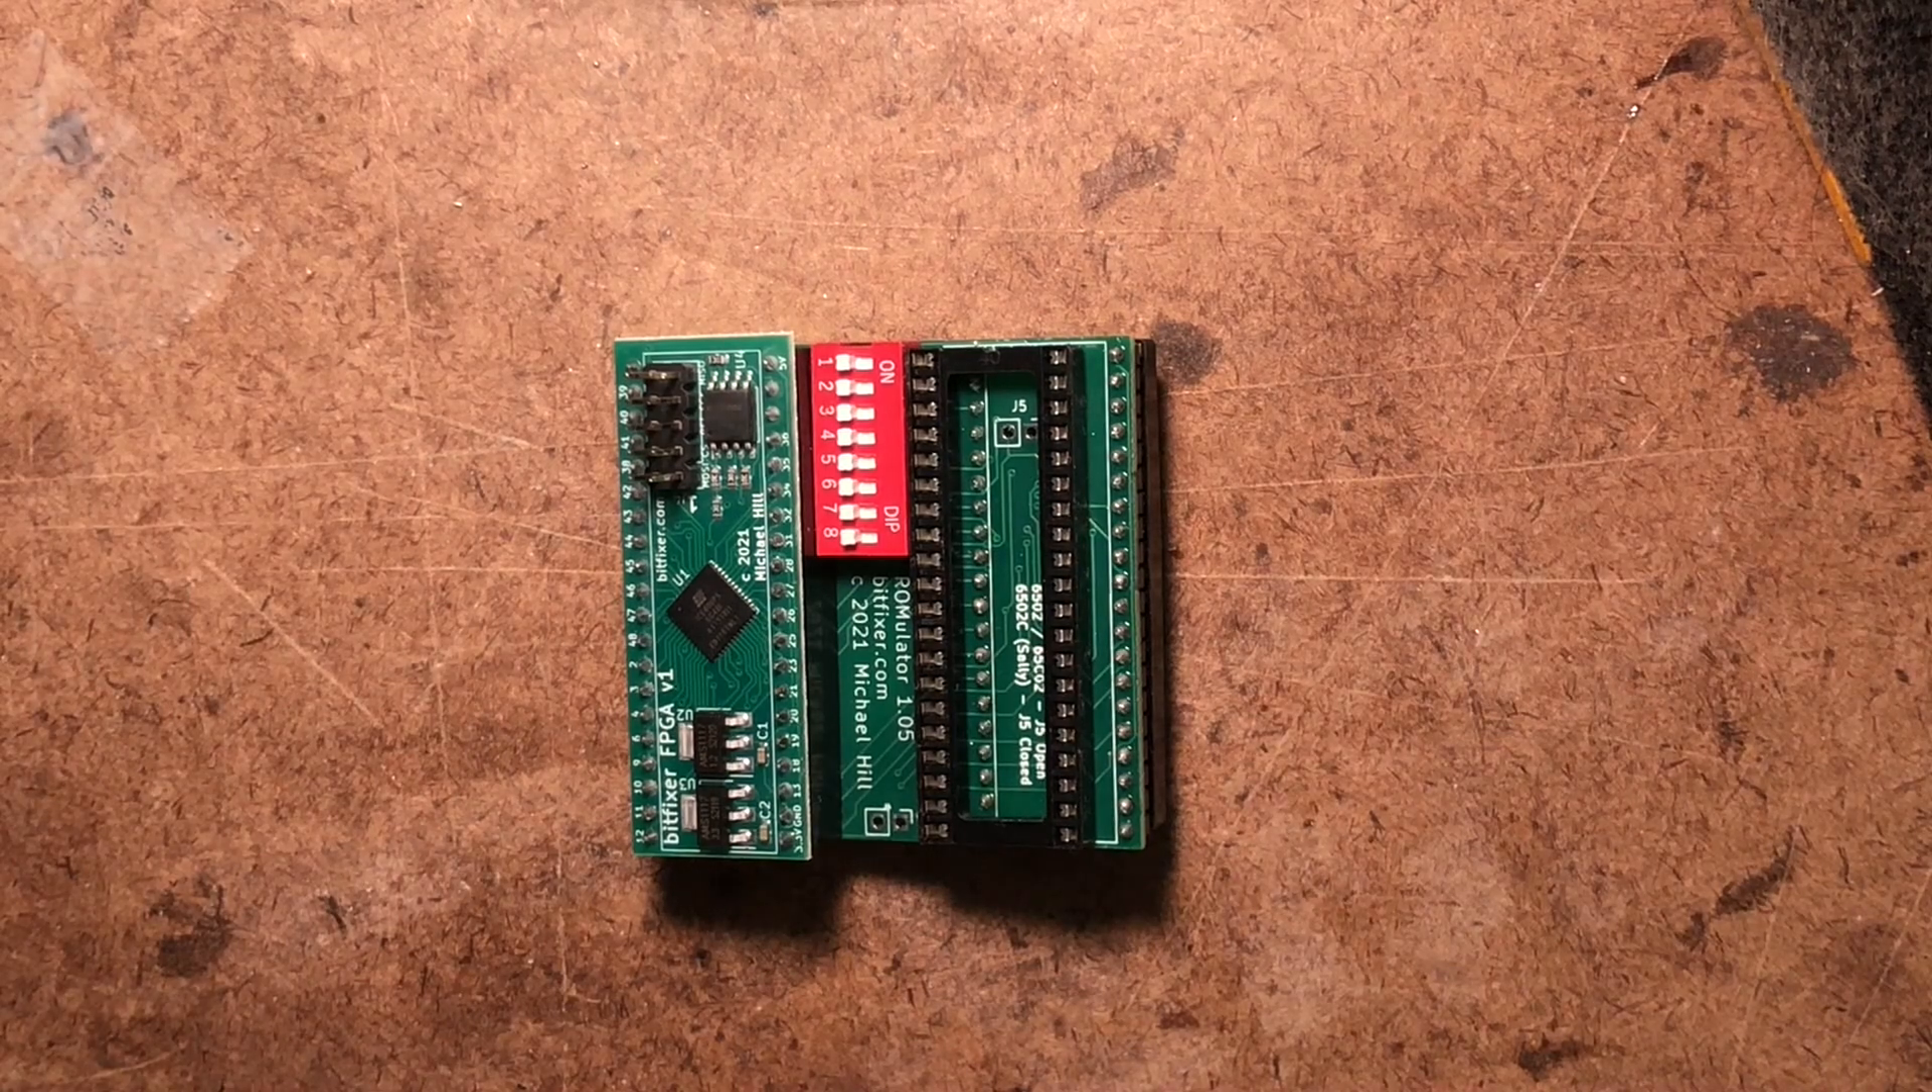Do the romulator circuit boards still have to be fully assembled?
No.